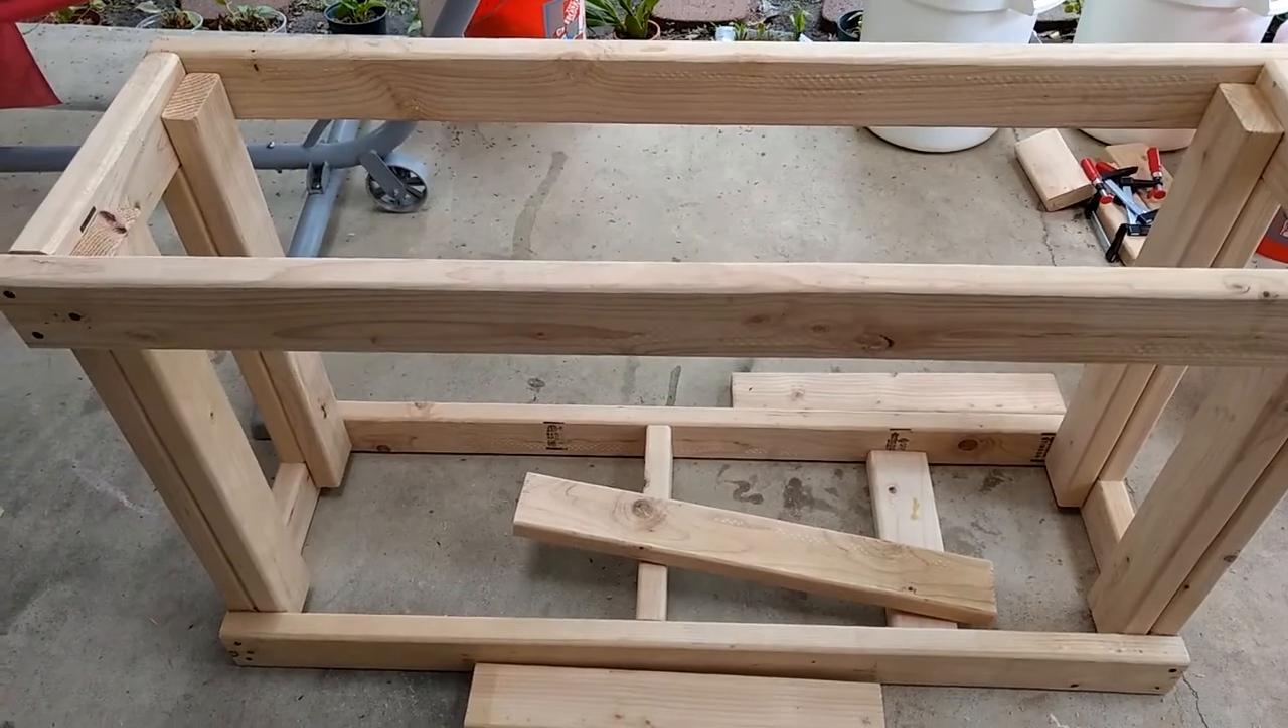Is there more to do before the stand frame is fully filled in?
Yes.